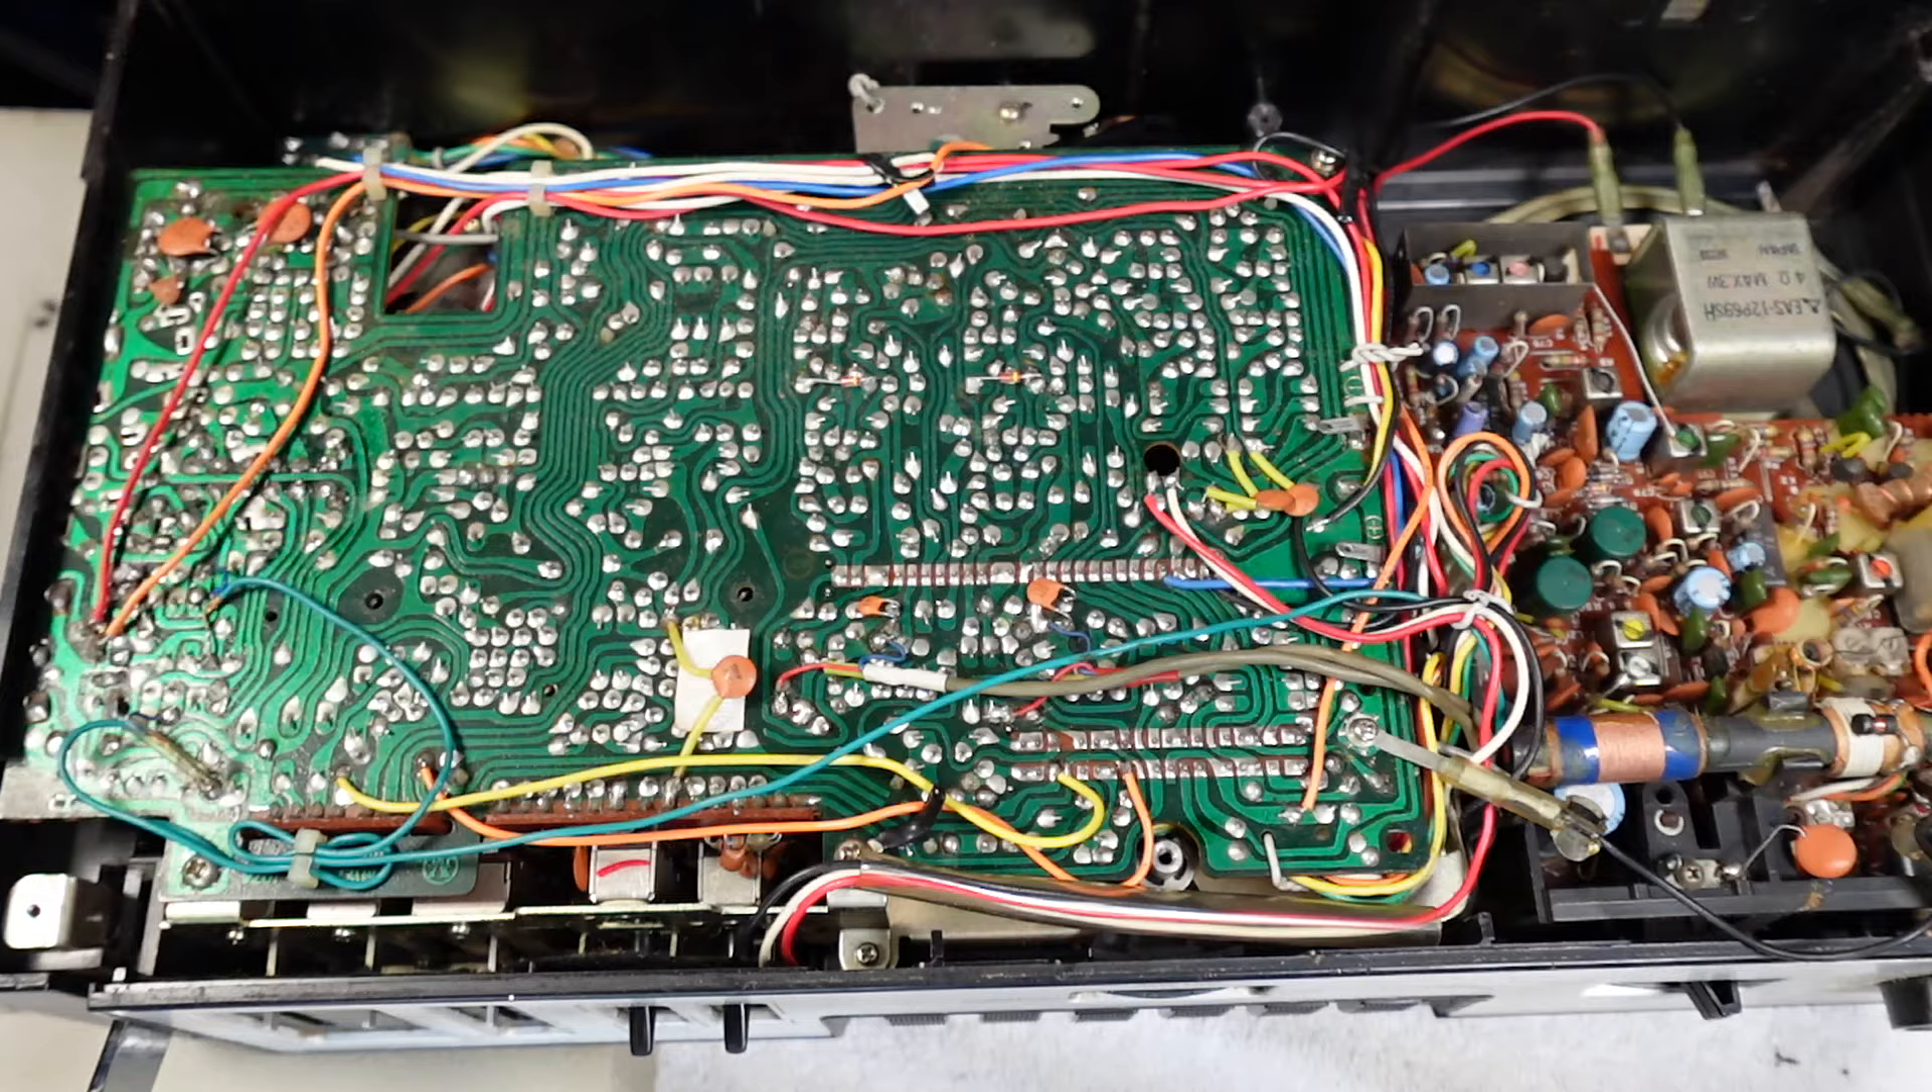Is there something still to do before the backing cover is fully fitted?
Yes.